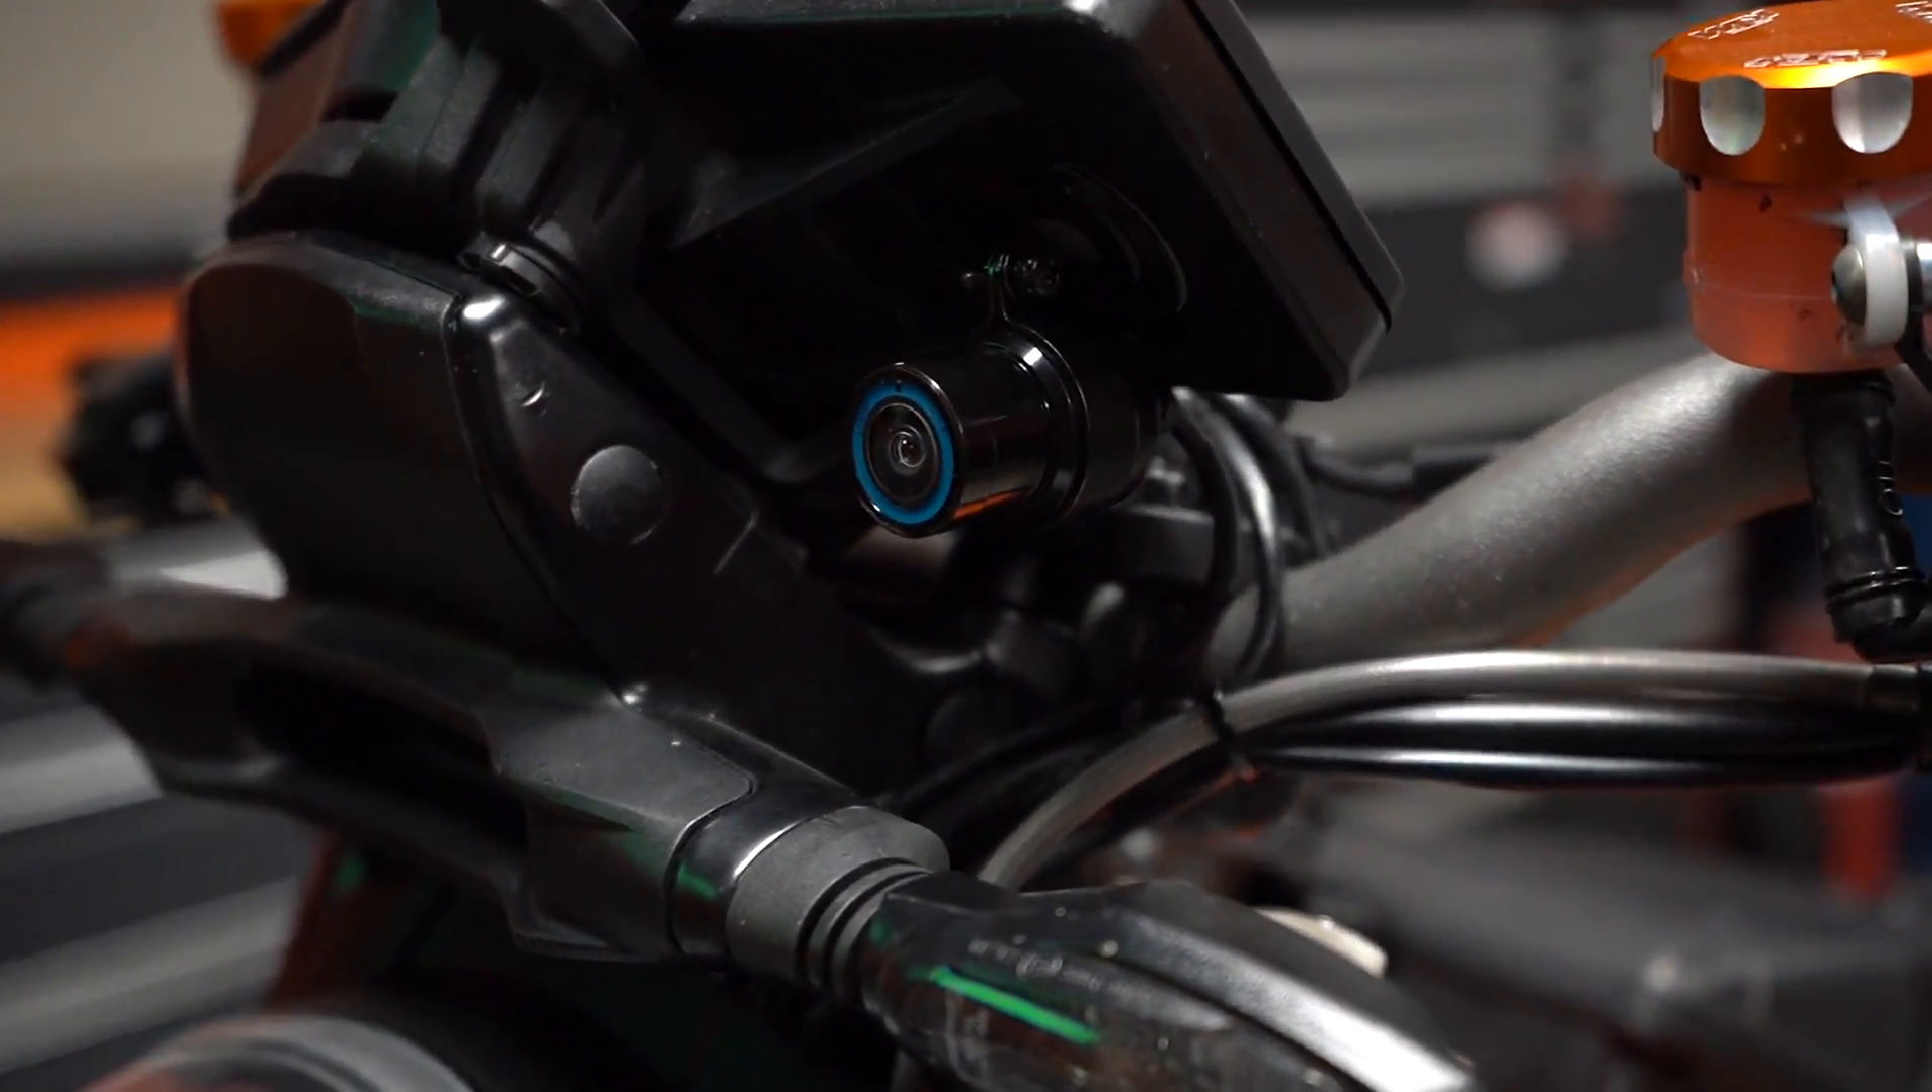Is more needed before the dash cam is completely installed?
No.